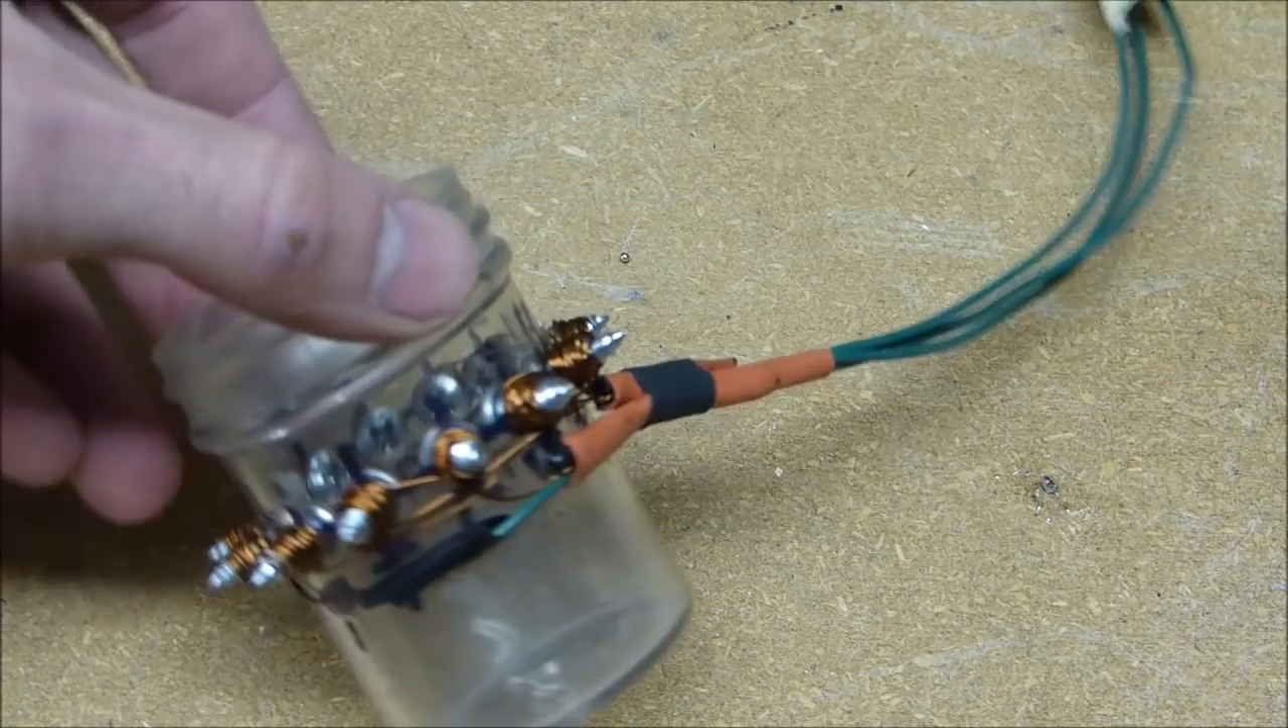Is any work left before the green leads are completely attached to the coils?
No.